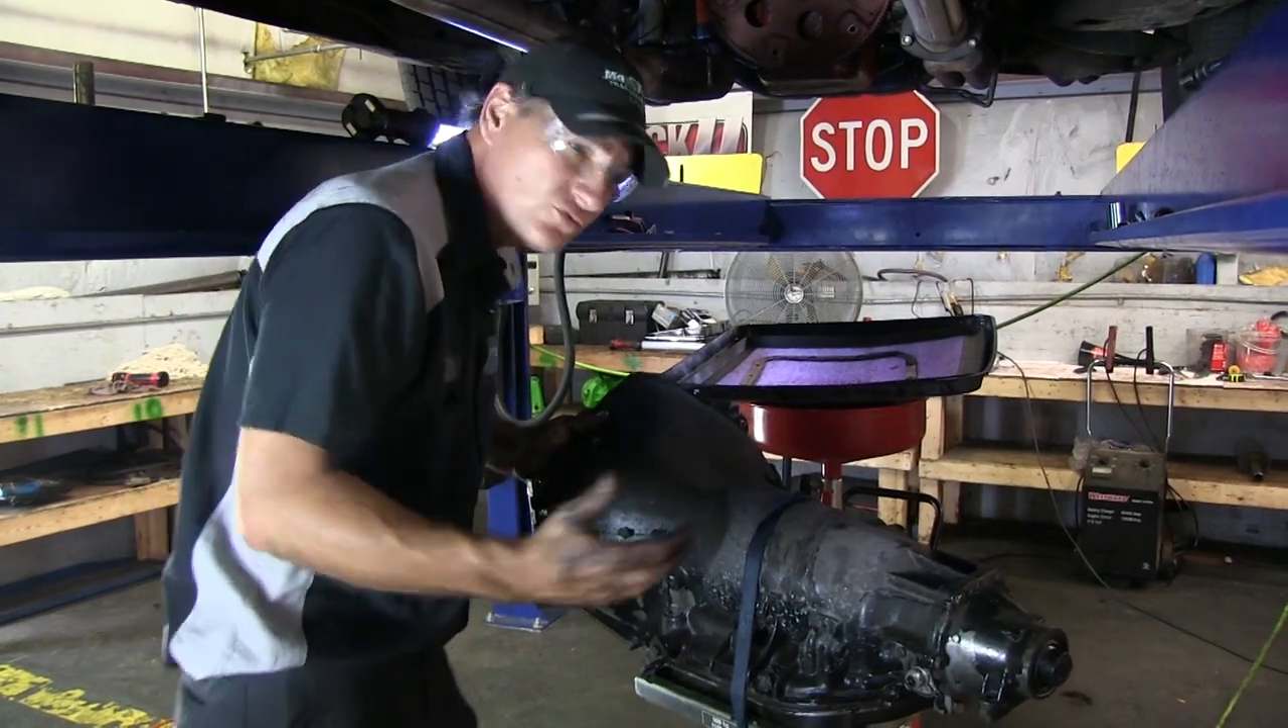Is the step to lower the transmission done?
Yes.